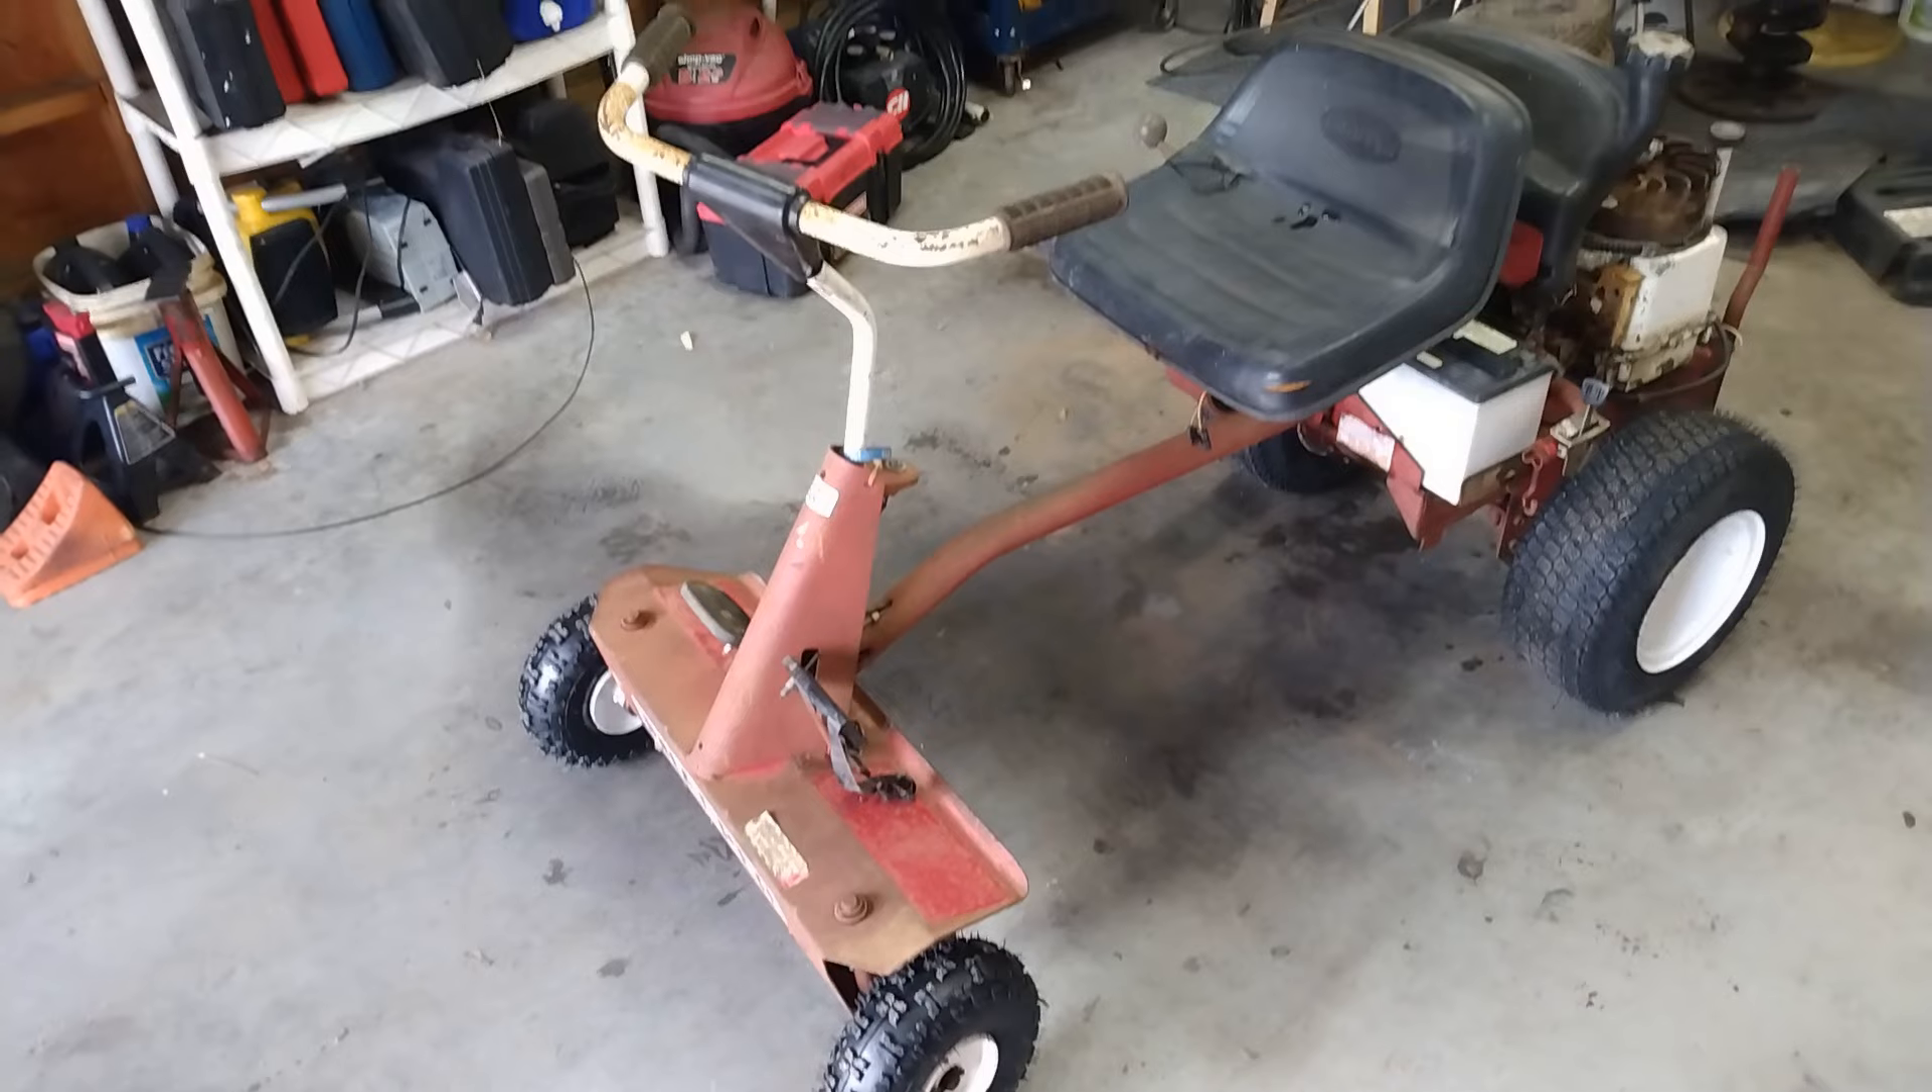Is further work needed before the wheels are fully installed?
No.